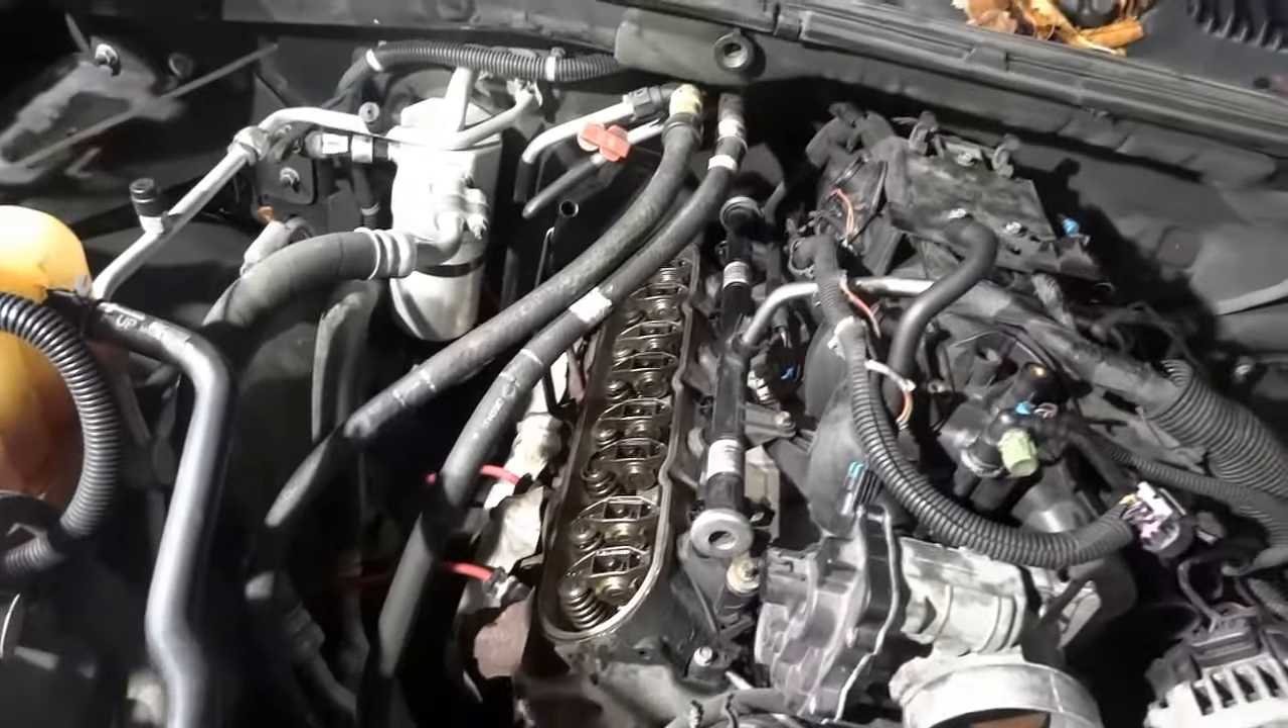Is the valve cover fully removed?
Yes.